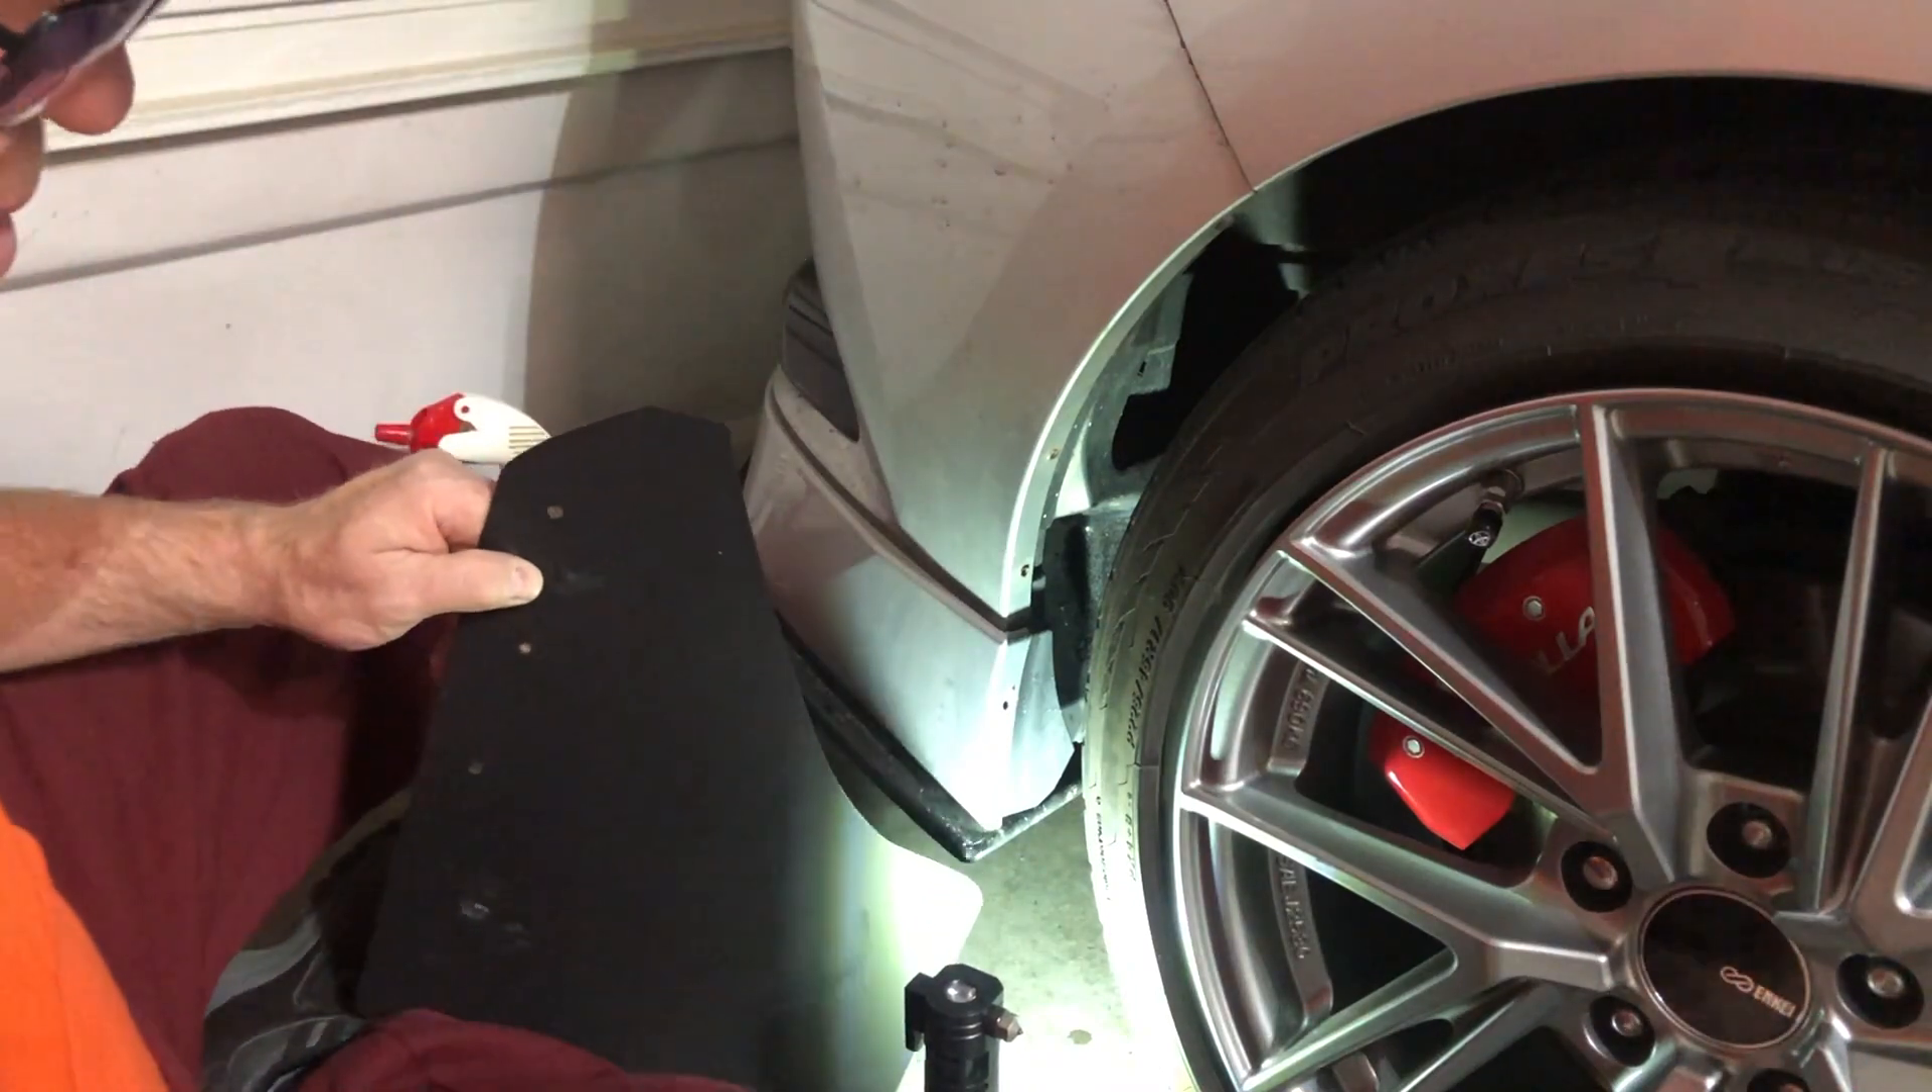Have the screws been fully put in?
No.